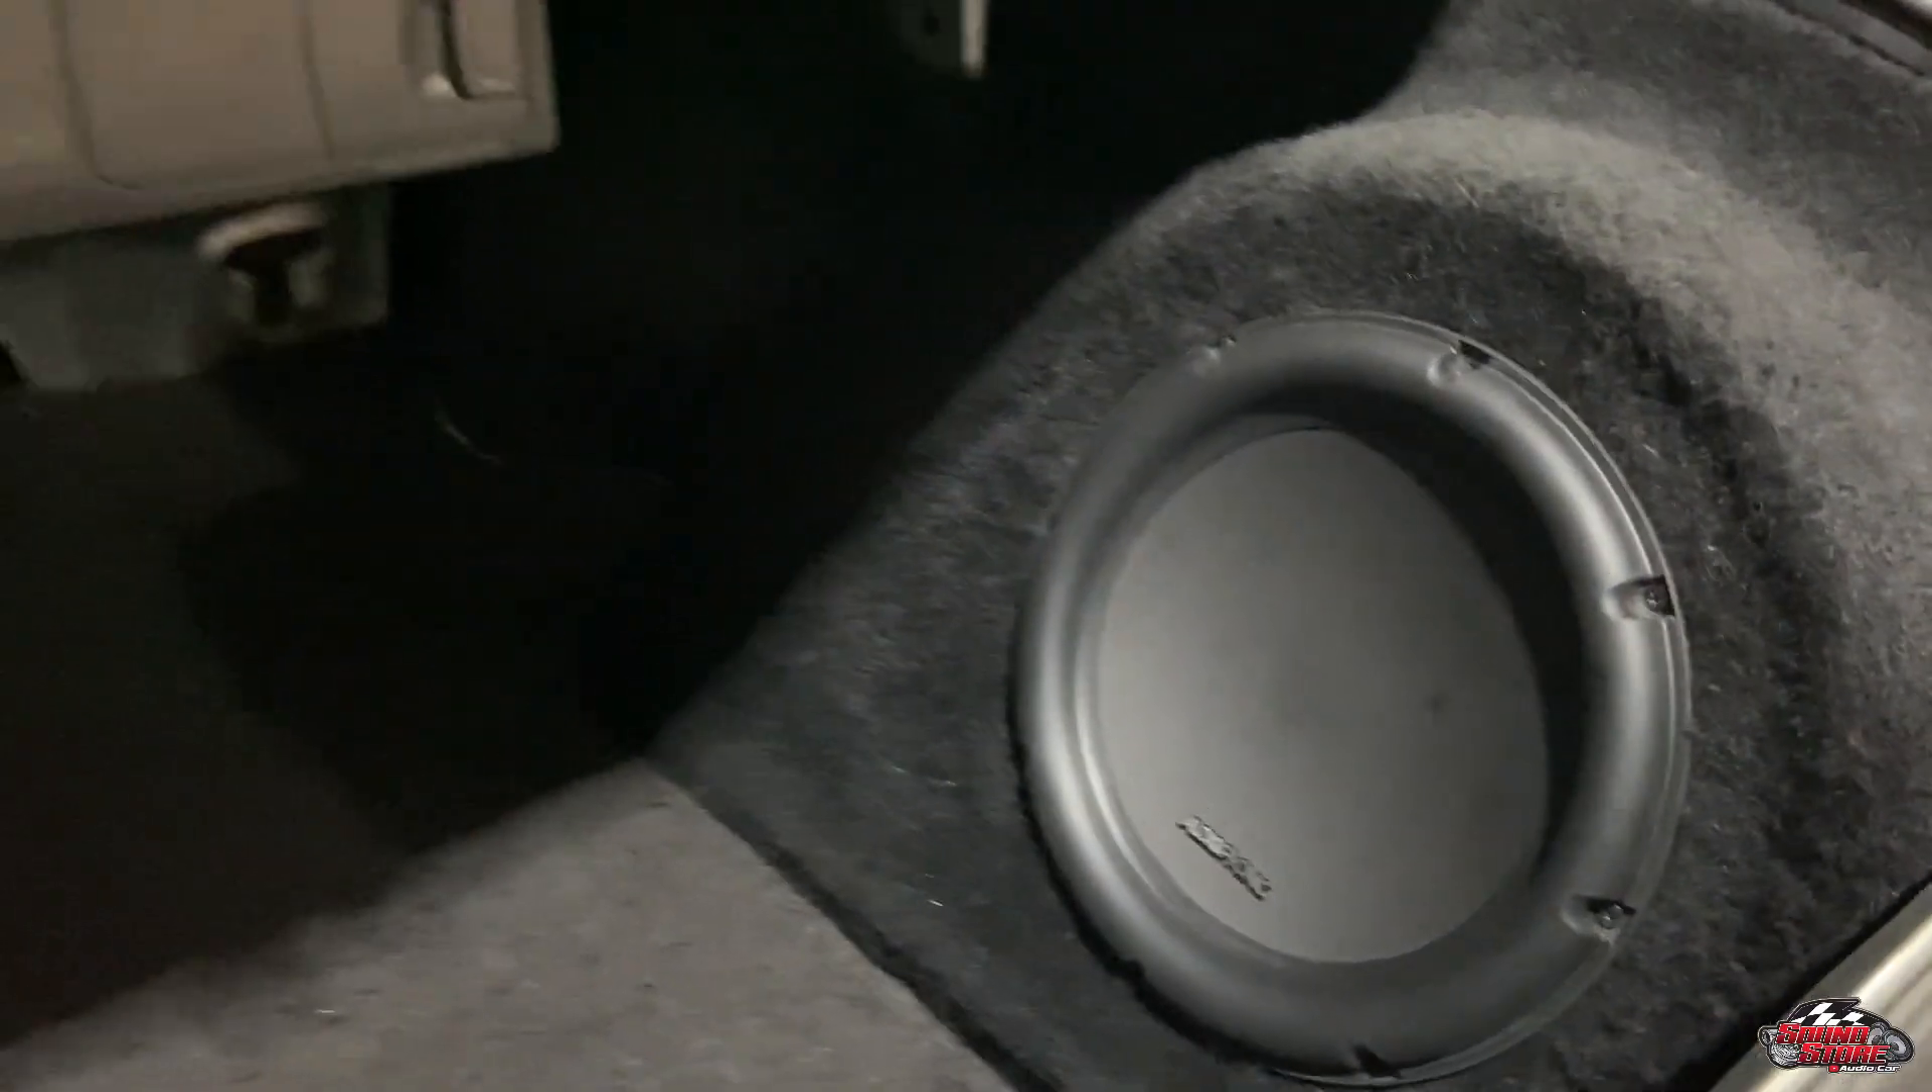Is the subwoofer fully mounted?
Yes.